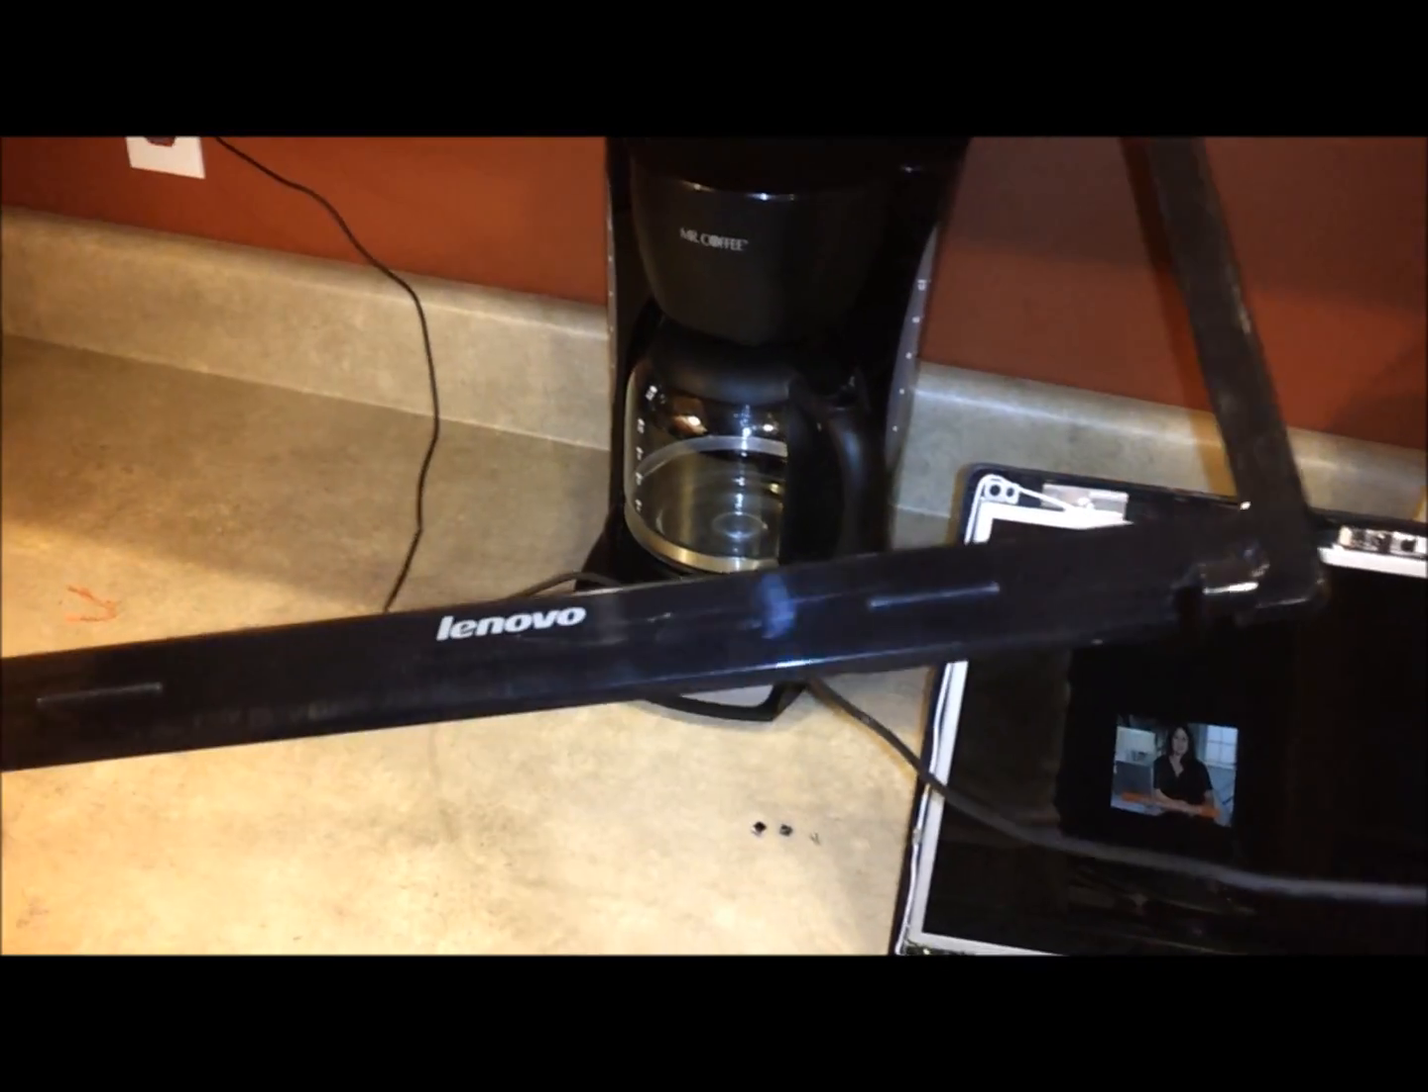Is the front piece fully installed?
No.